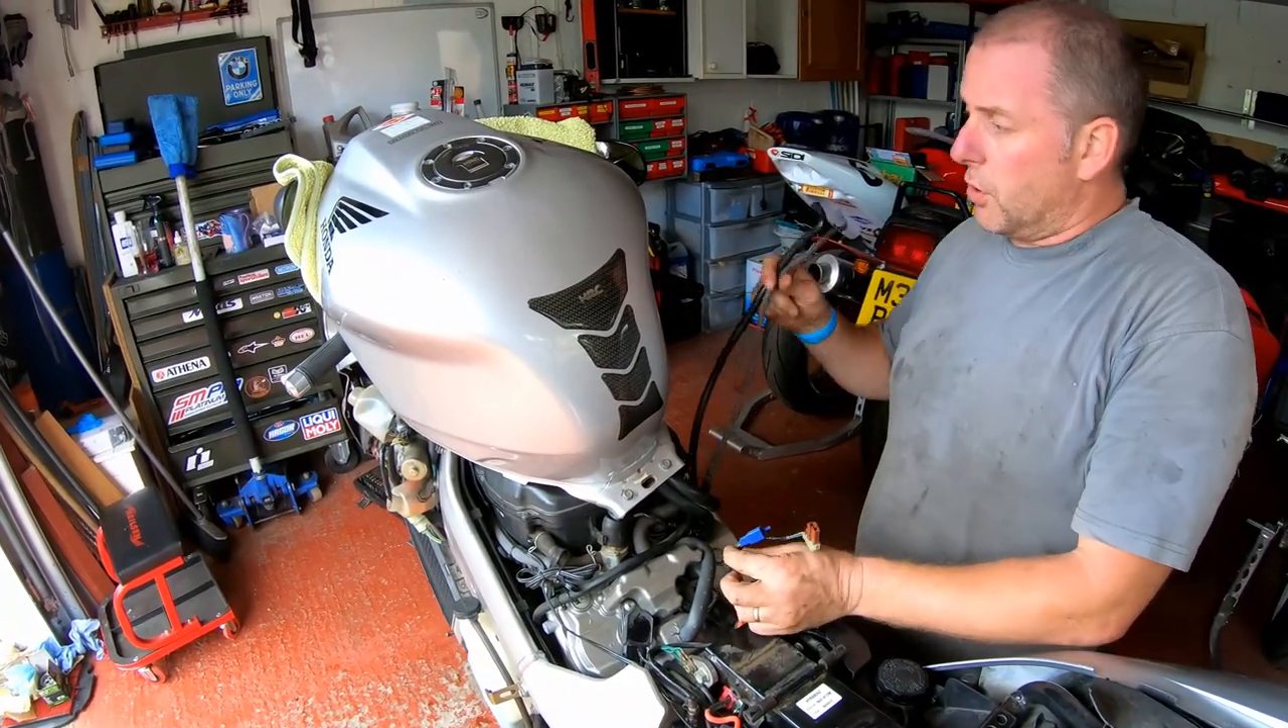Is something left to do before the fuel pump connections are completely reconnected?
Yes.